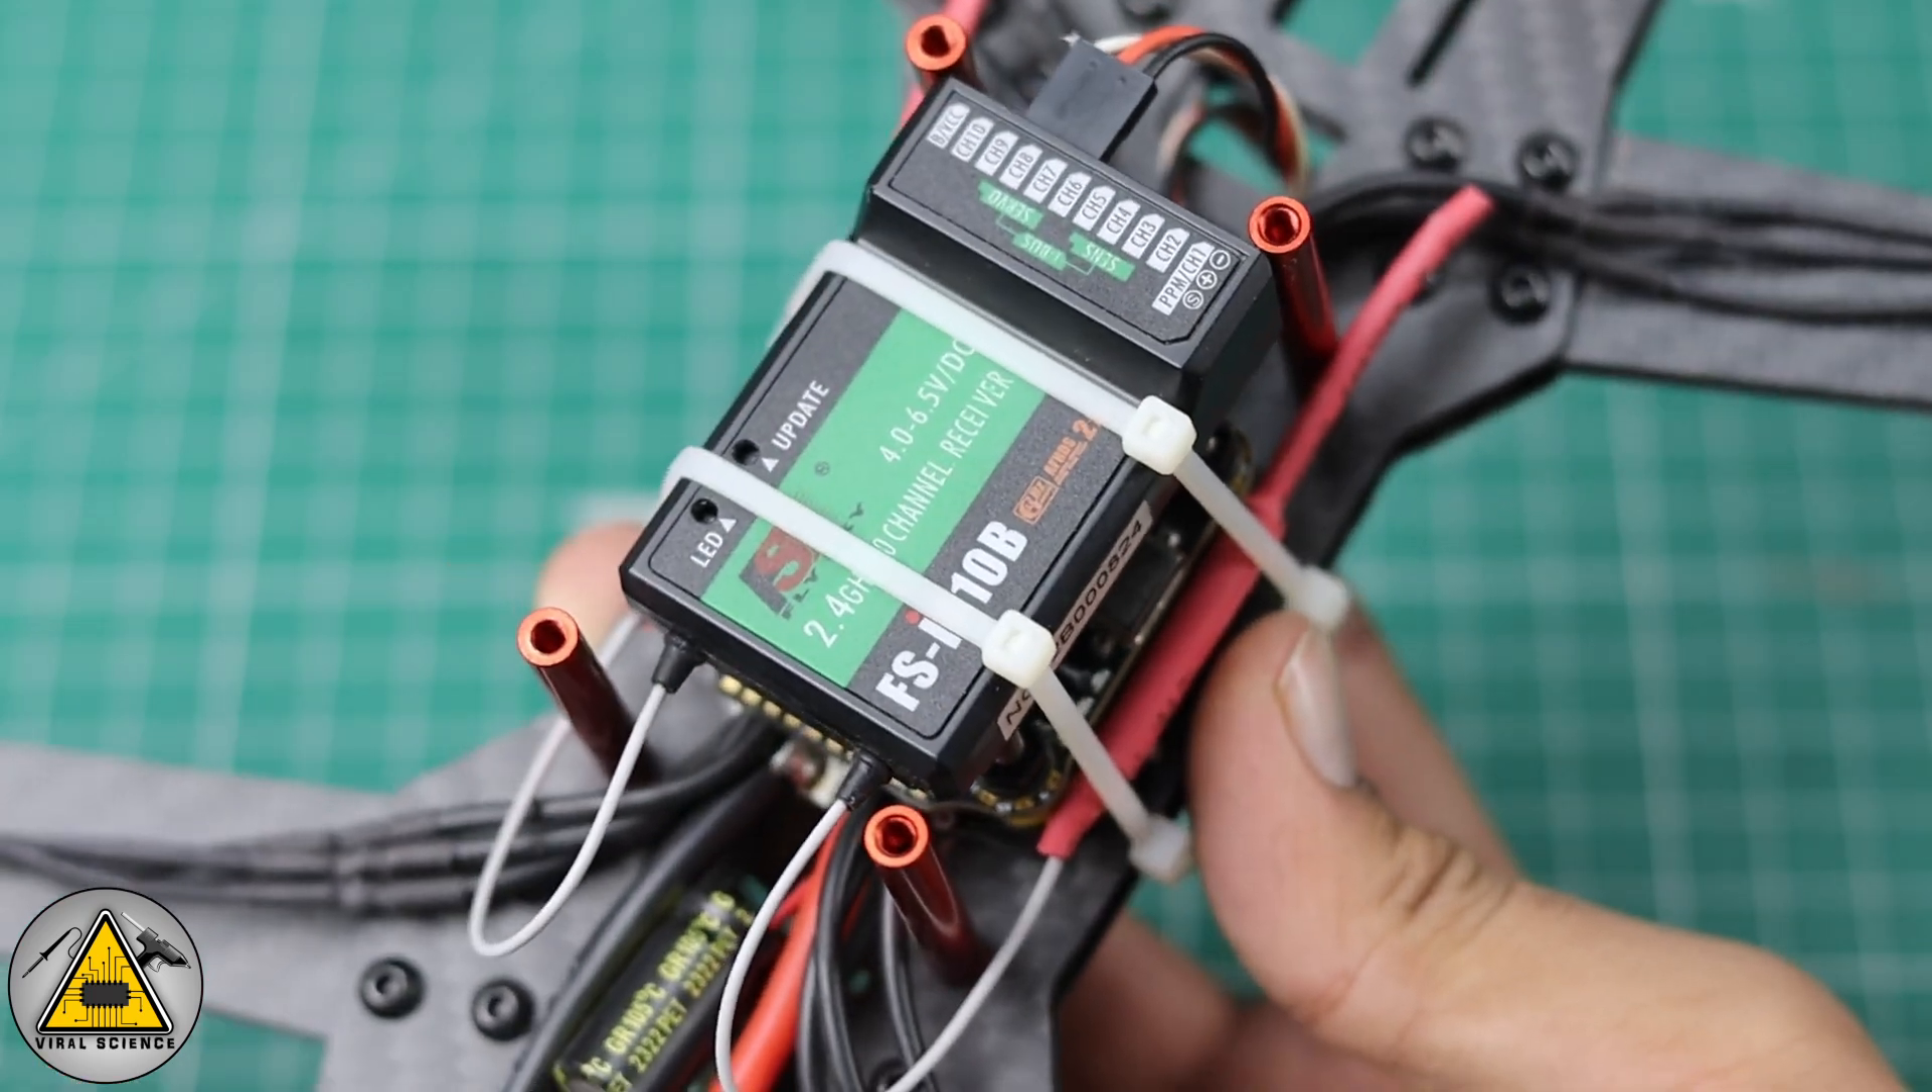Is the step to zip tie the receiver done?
Yes.